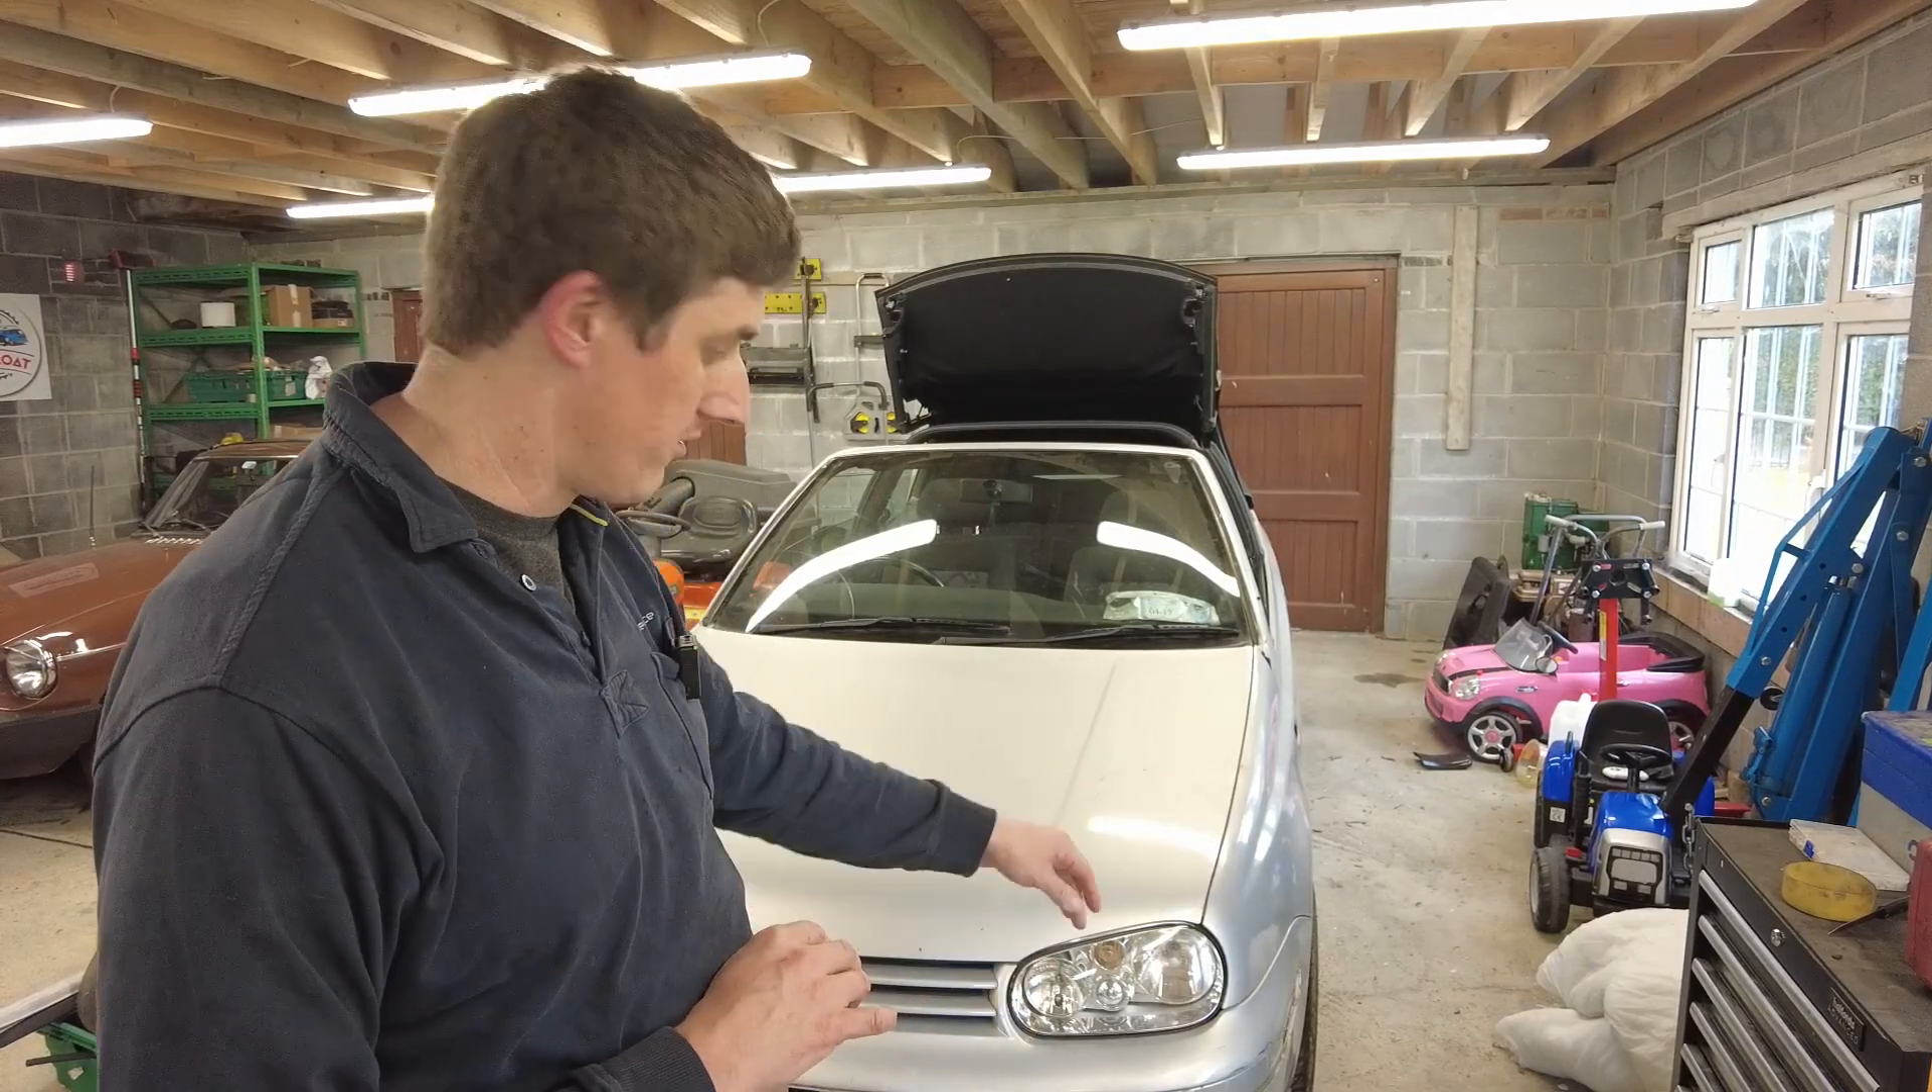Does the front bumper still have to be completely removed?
Yes.